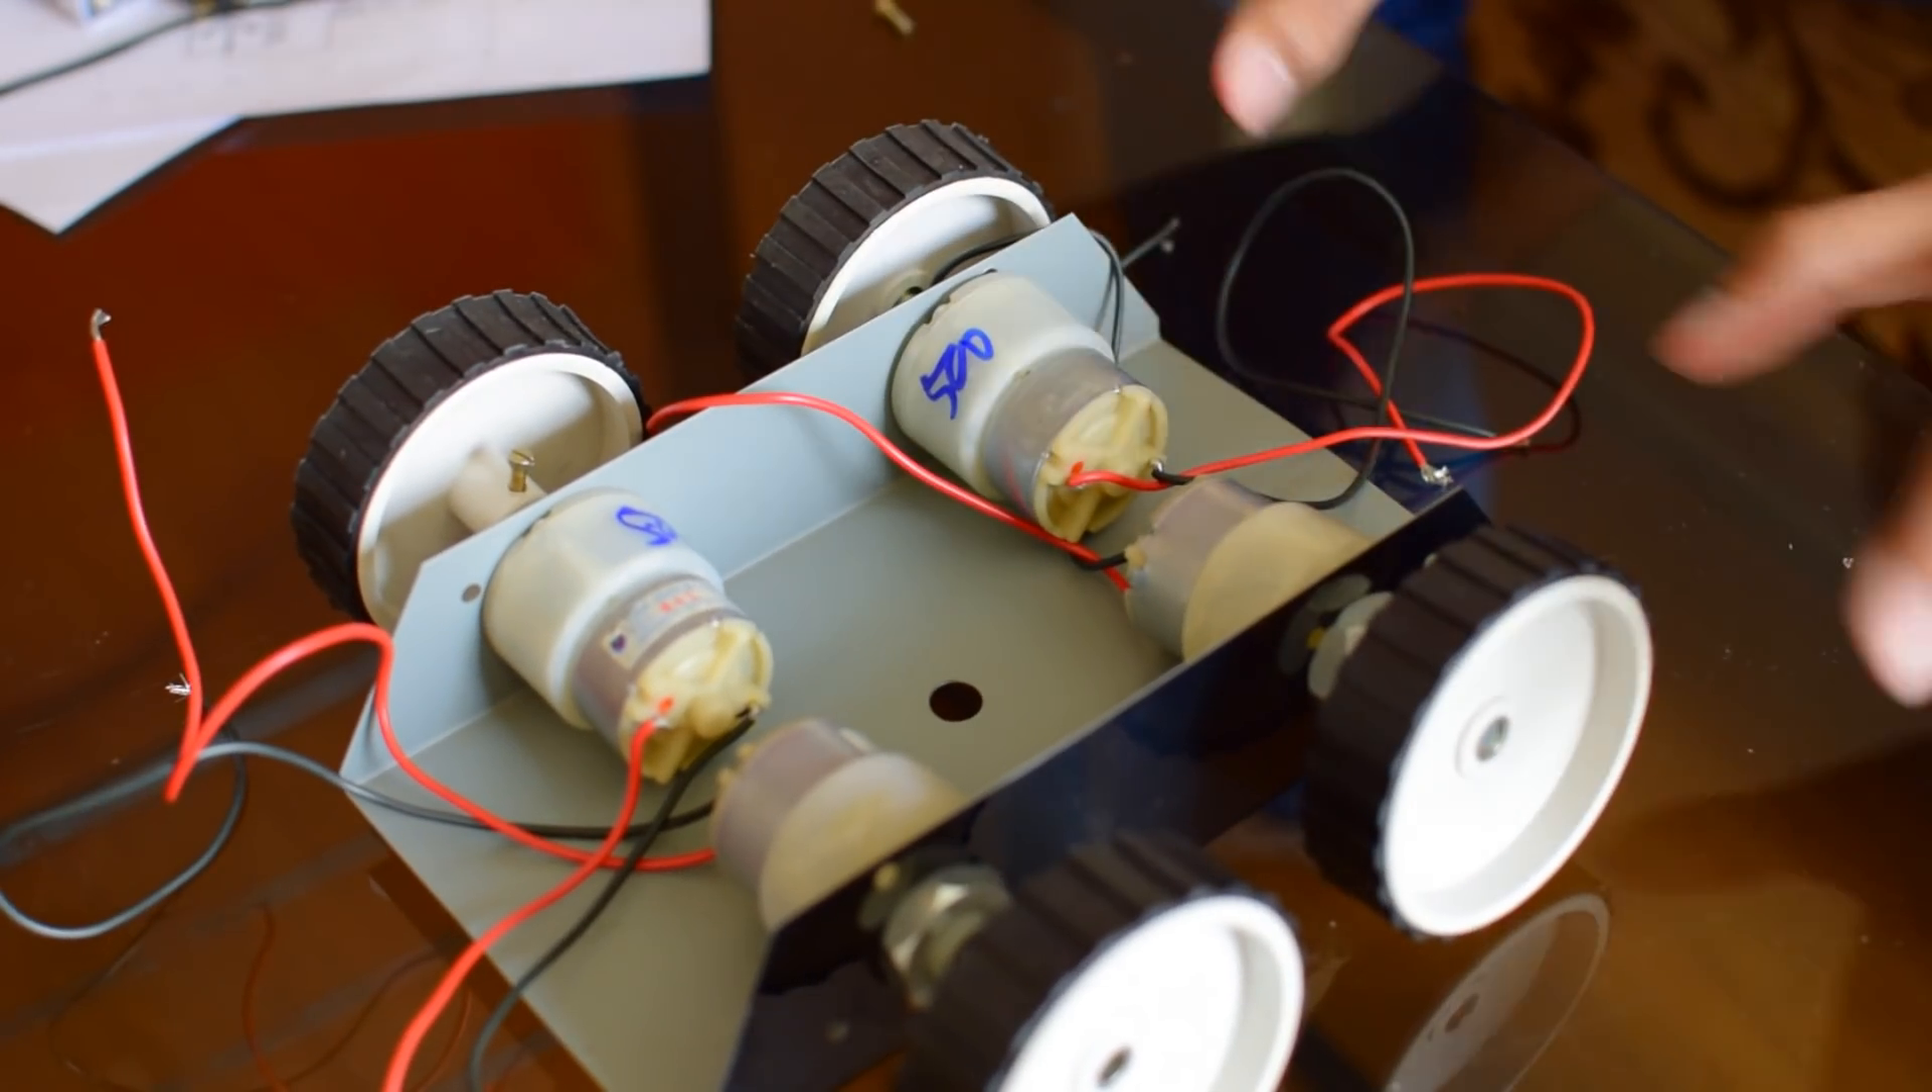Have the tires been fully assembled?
Yes.